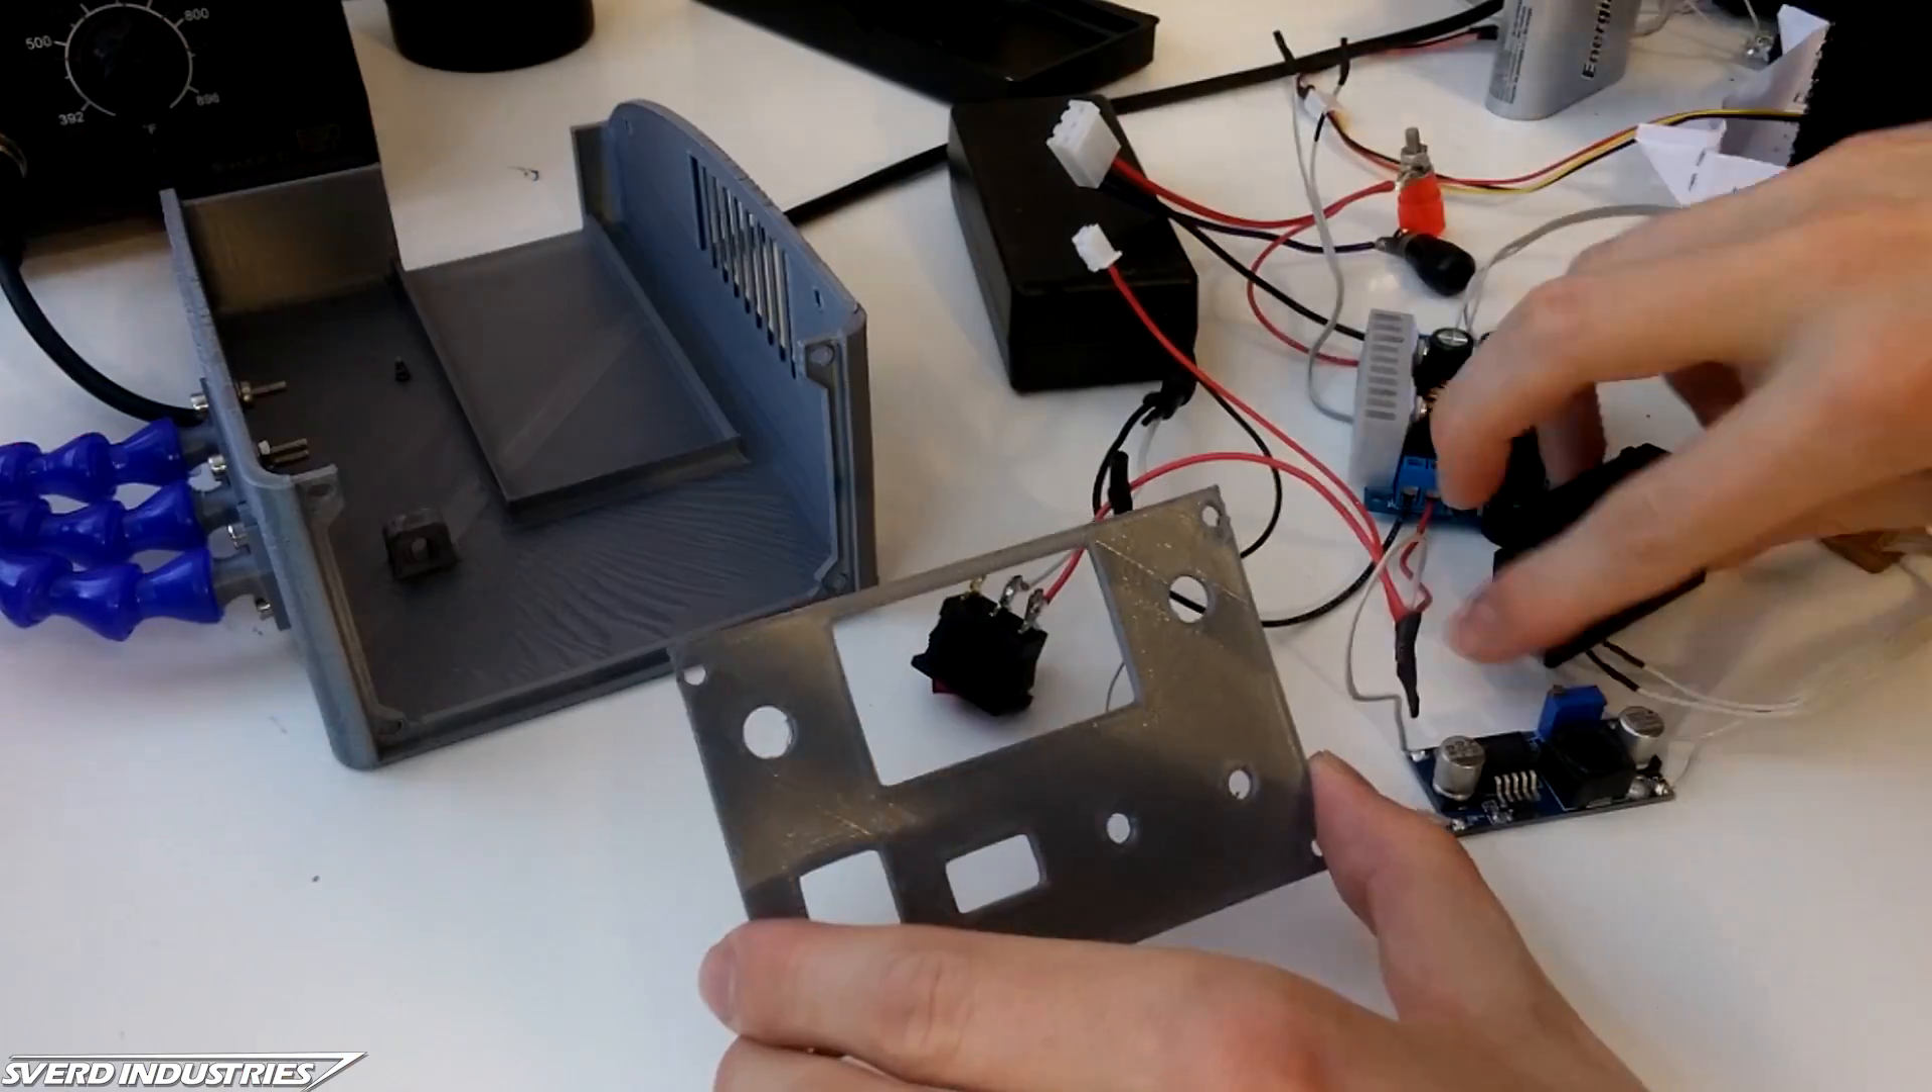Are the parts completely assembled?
No.